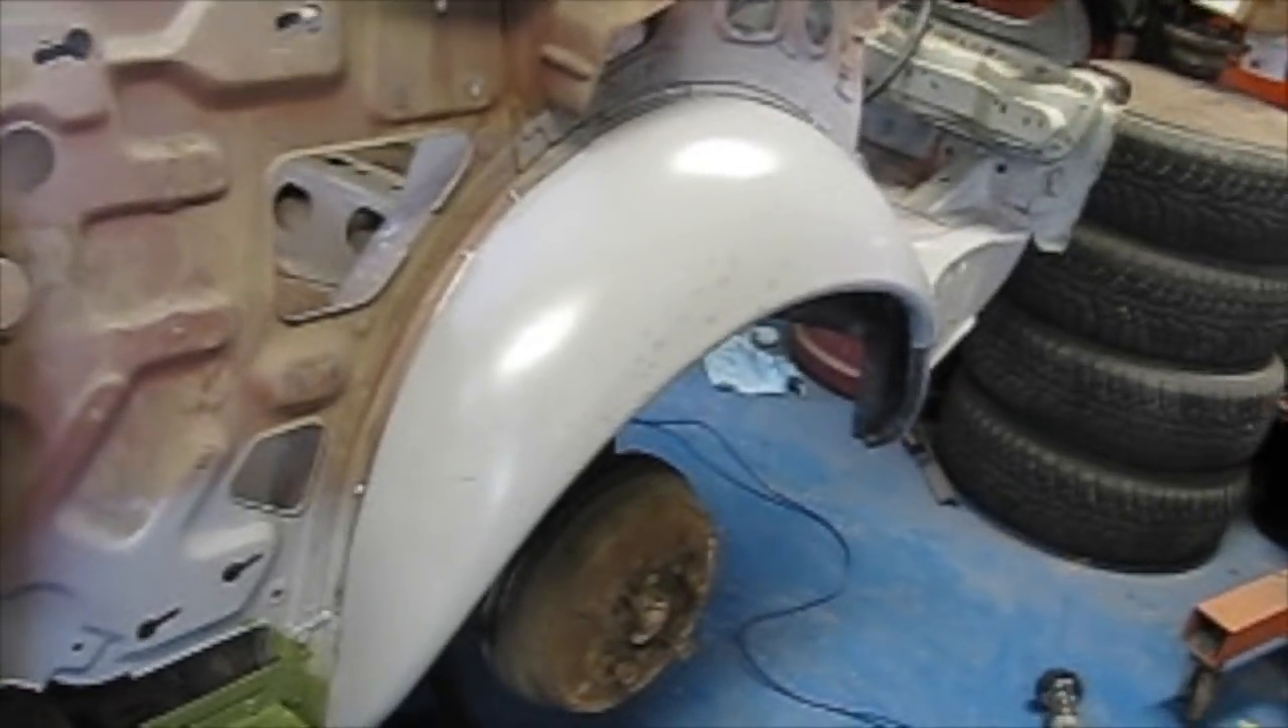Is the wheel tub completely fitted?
Yes.